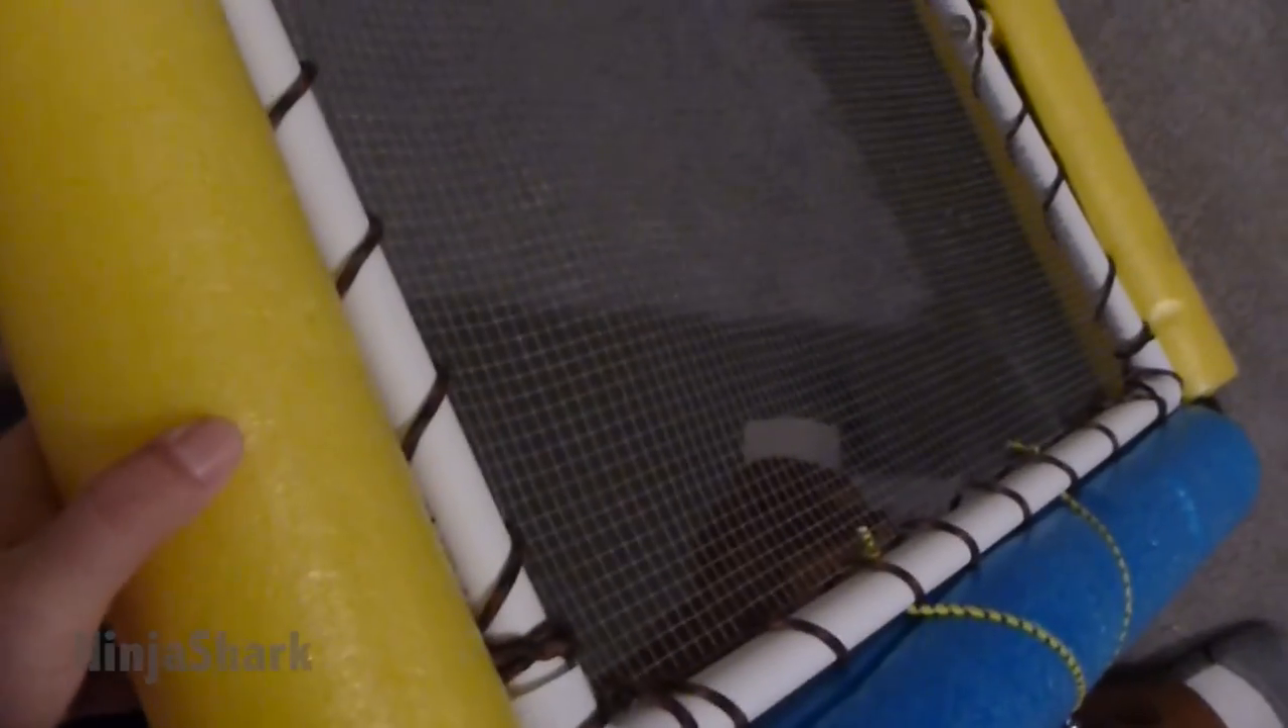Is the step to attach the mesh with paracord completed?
Yes.